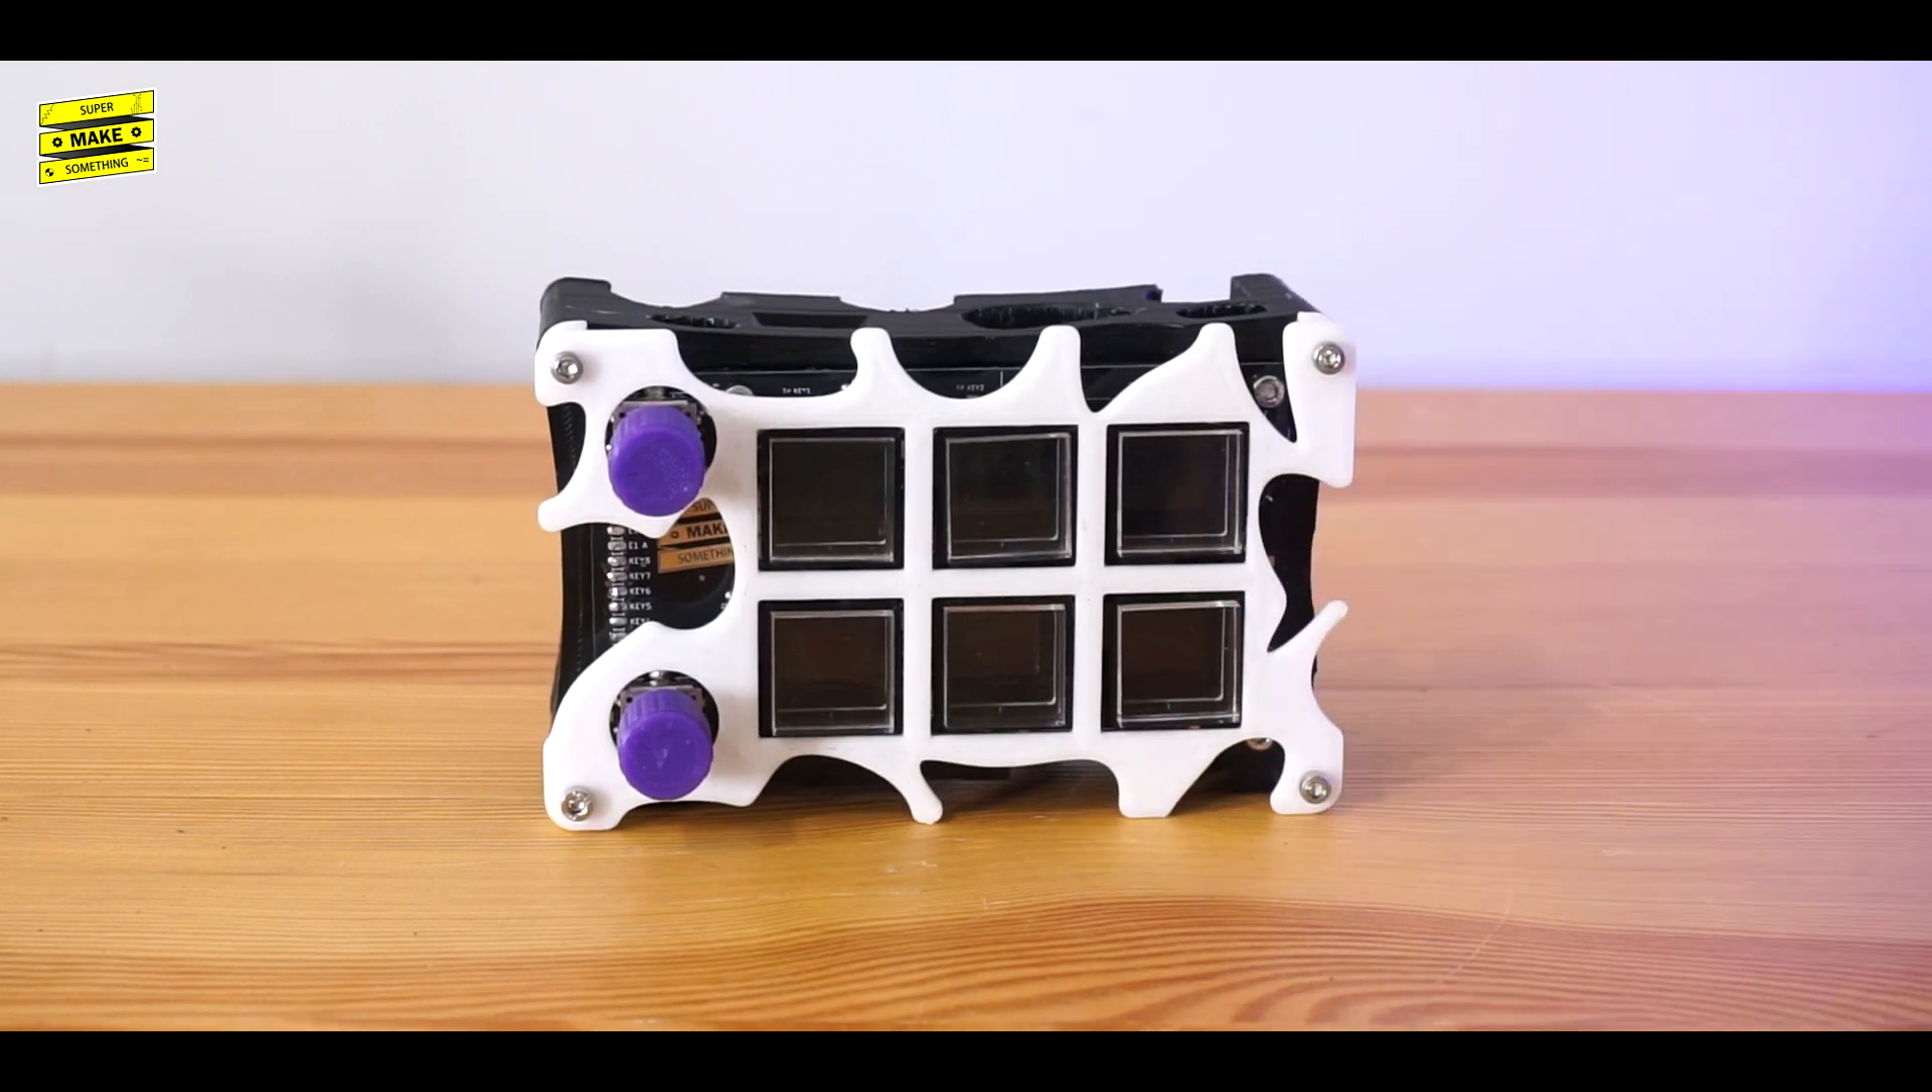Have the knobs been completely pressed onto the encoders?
Yes.